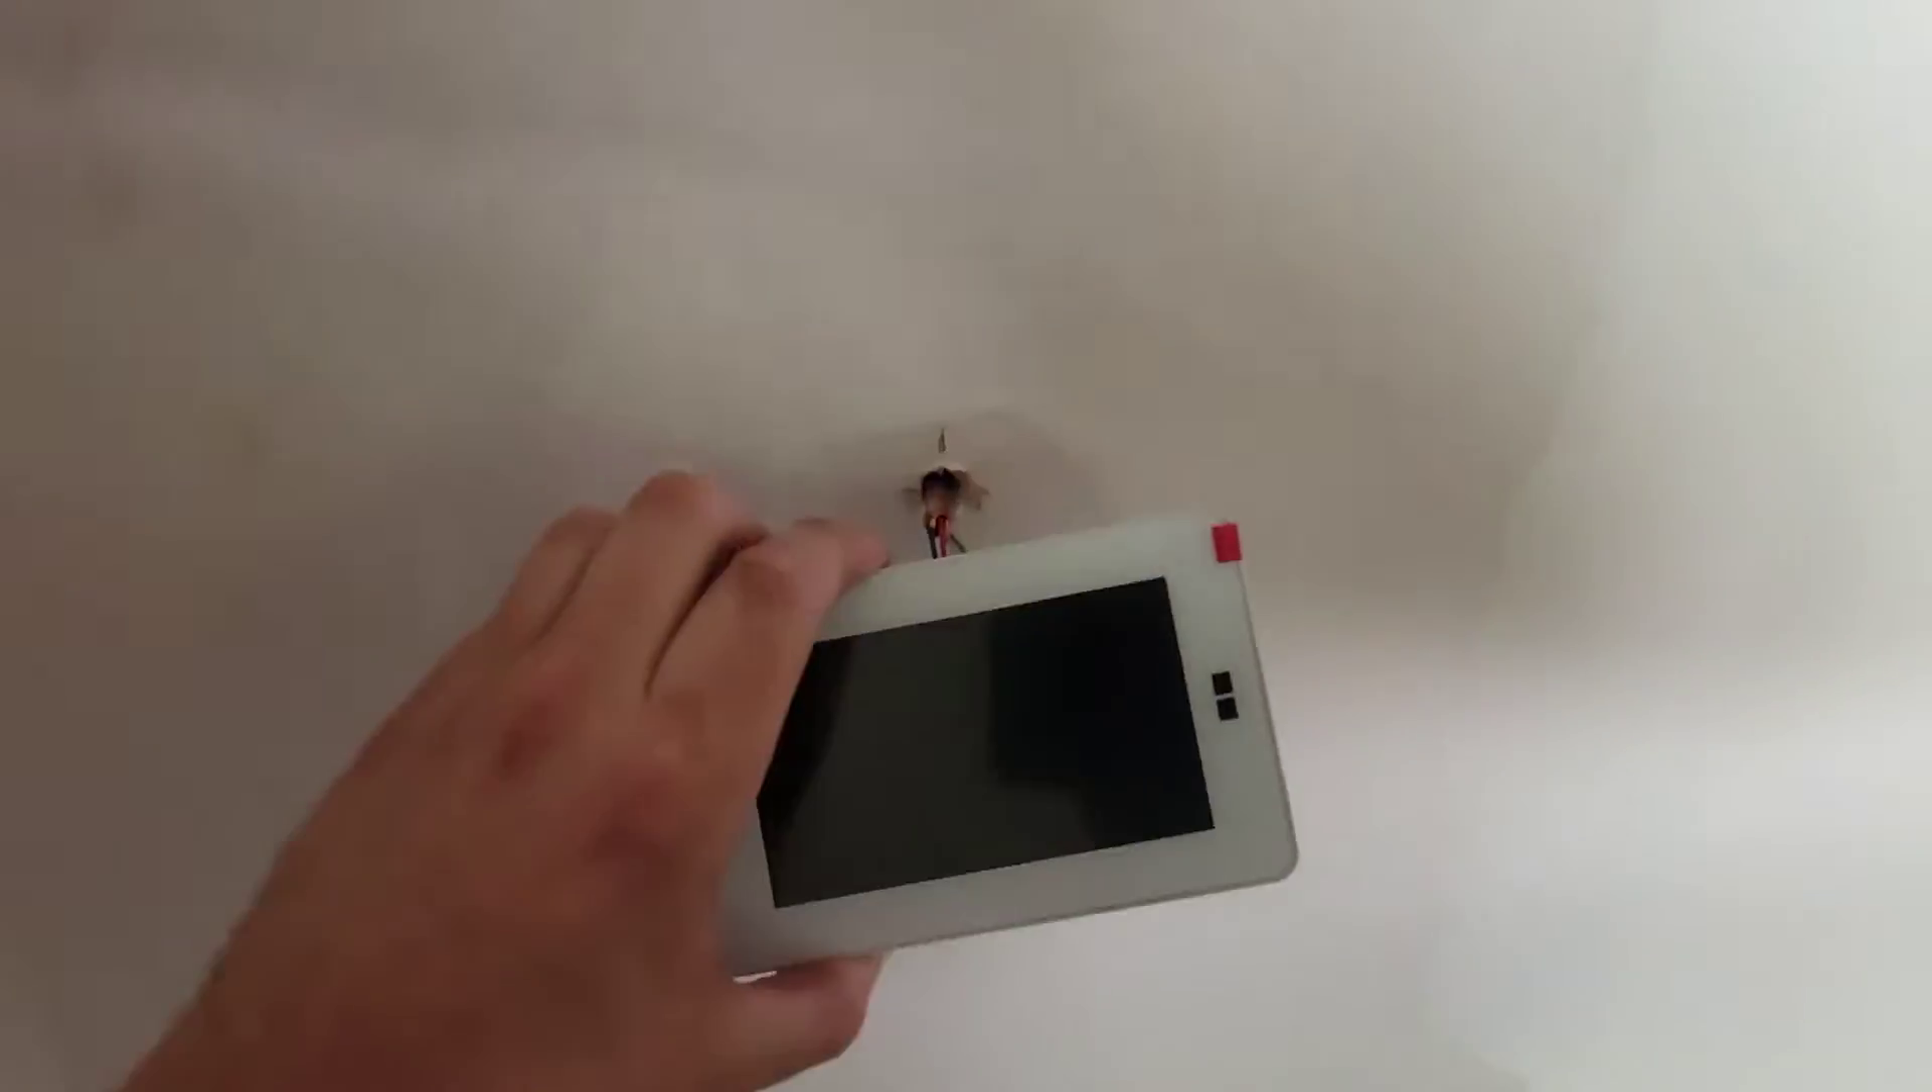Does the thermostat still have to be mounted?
Yes.